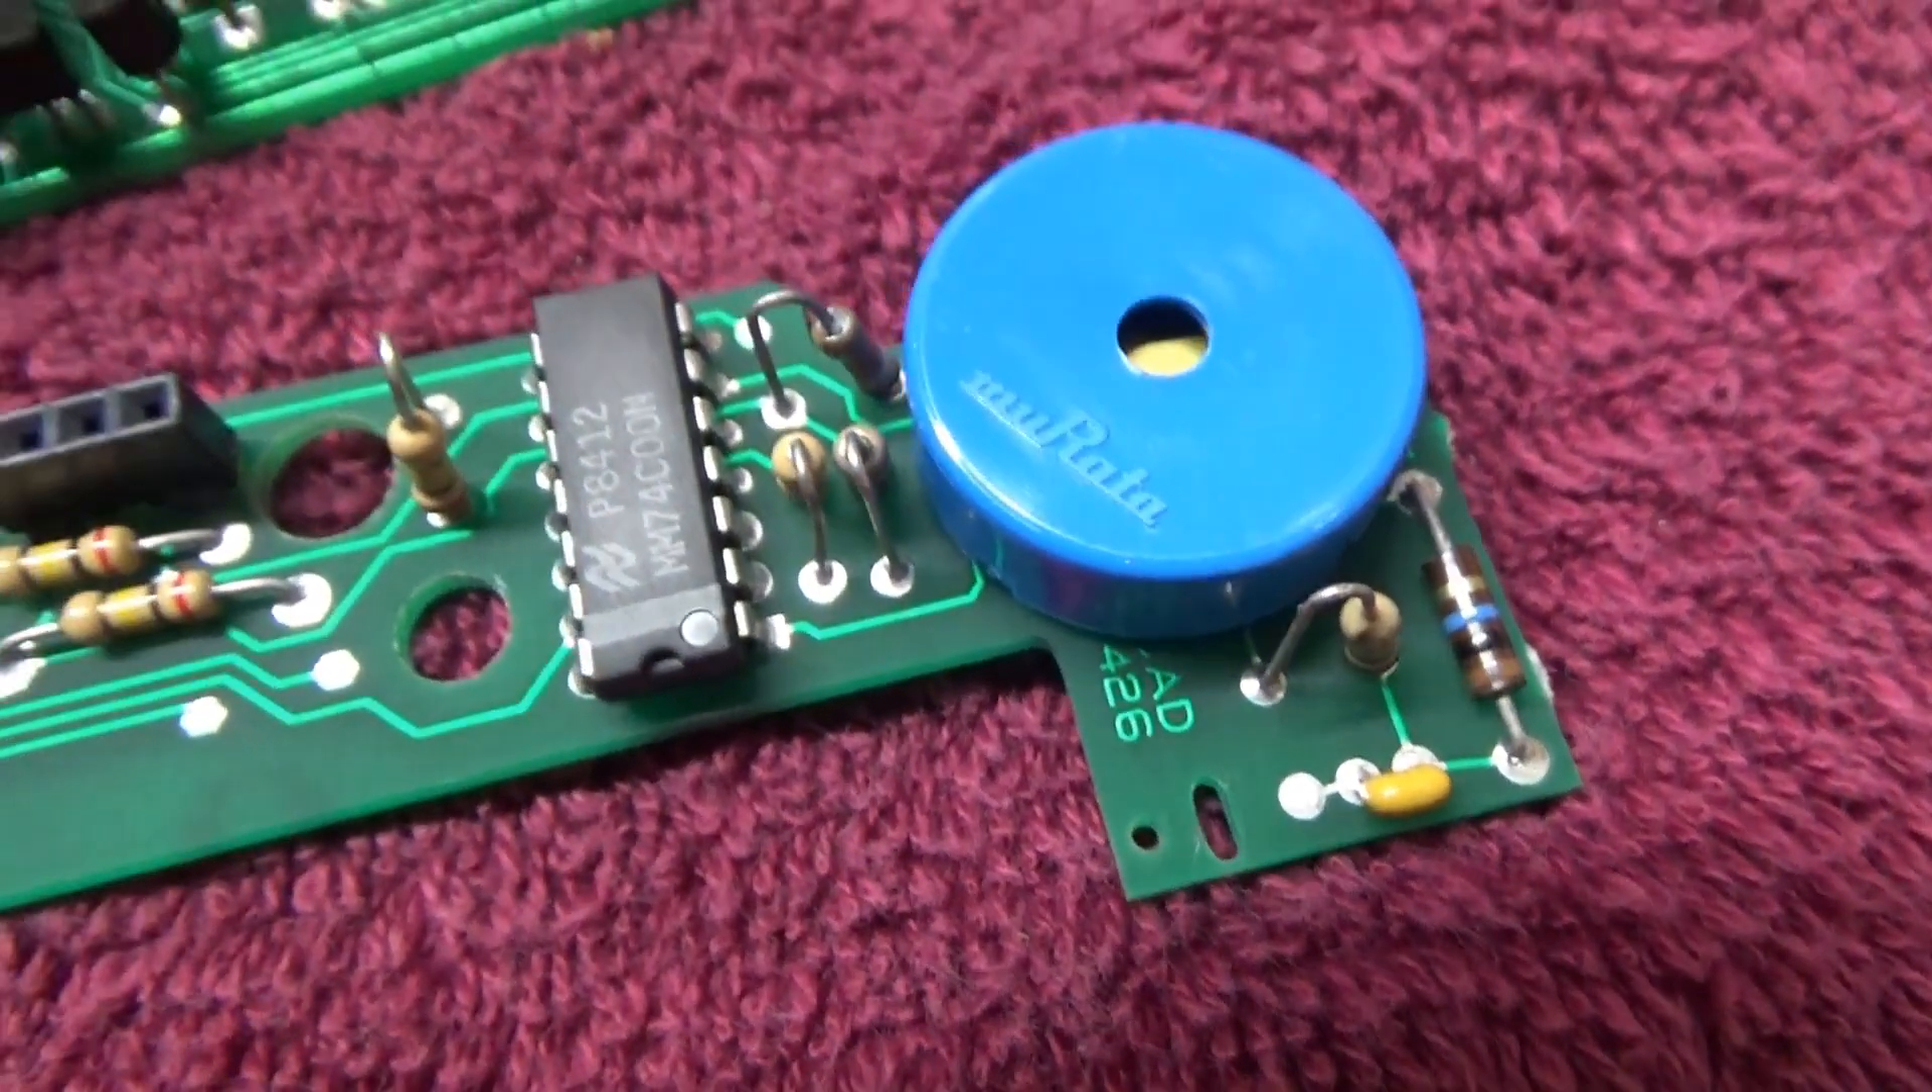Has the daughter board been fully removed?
Yes.